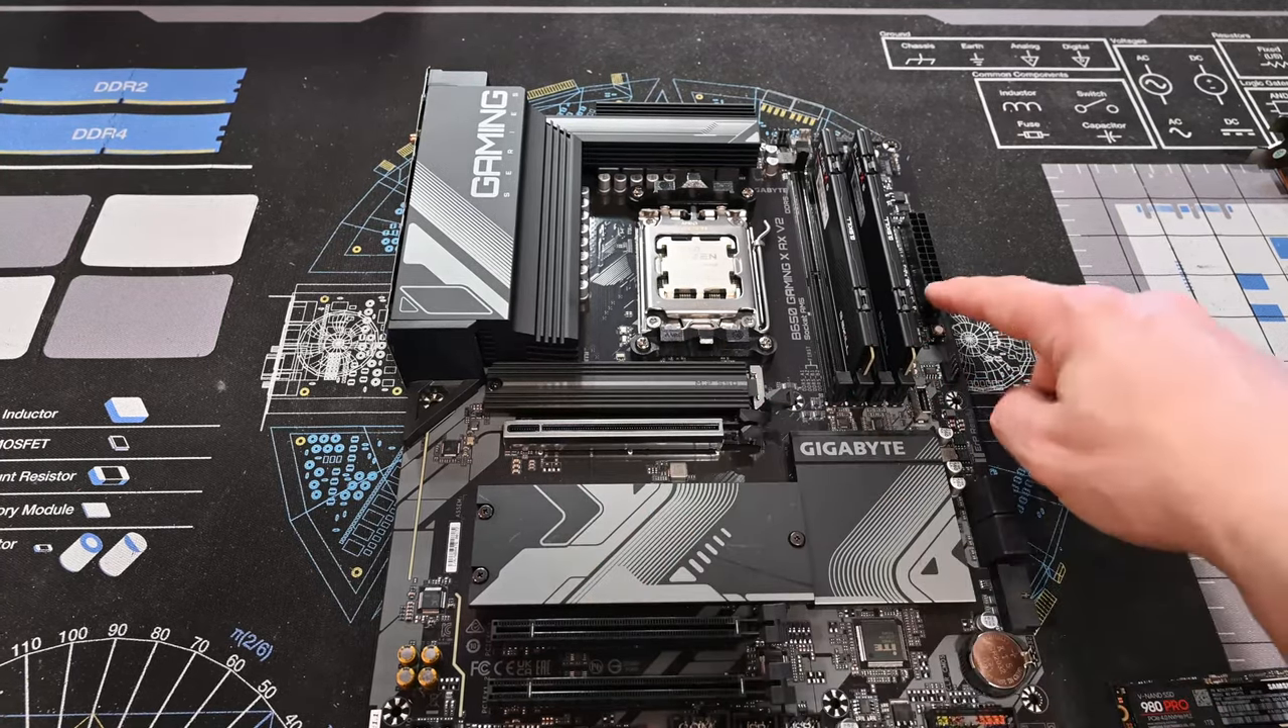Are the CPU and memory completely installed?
Yes.